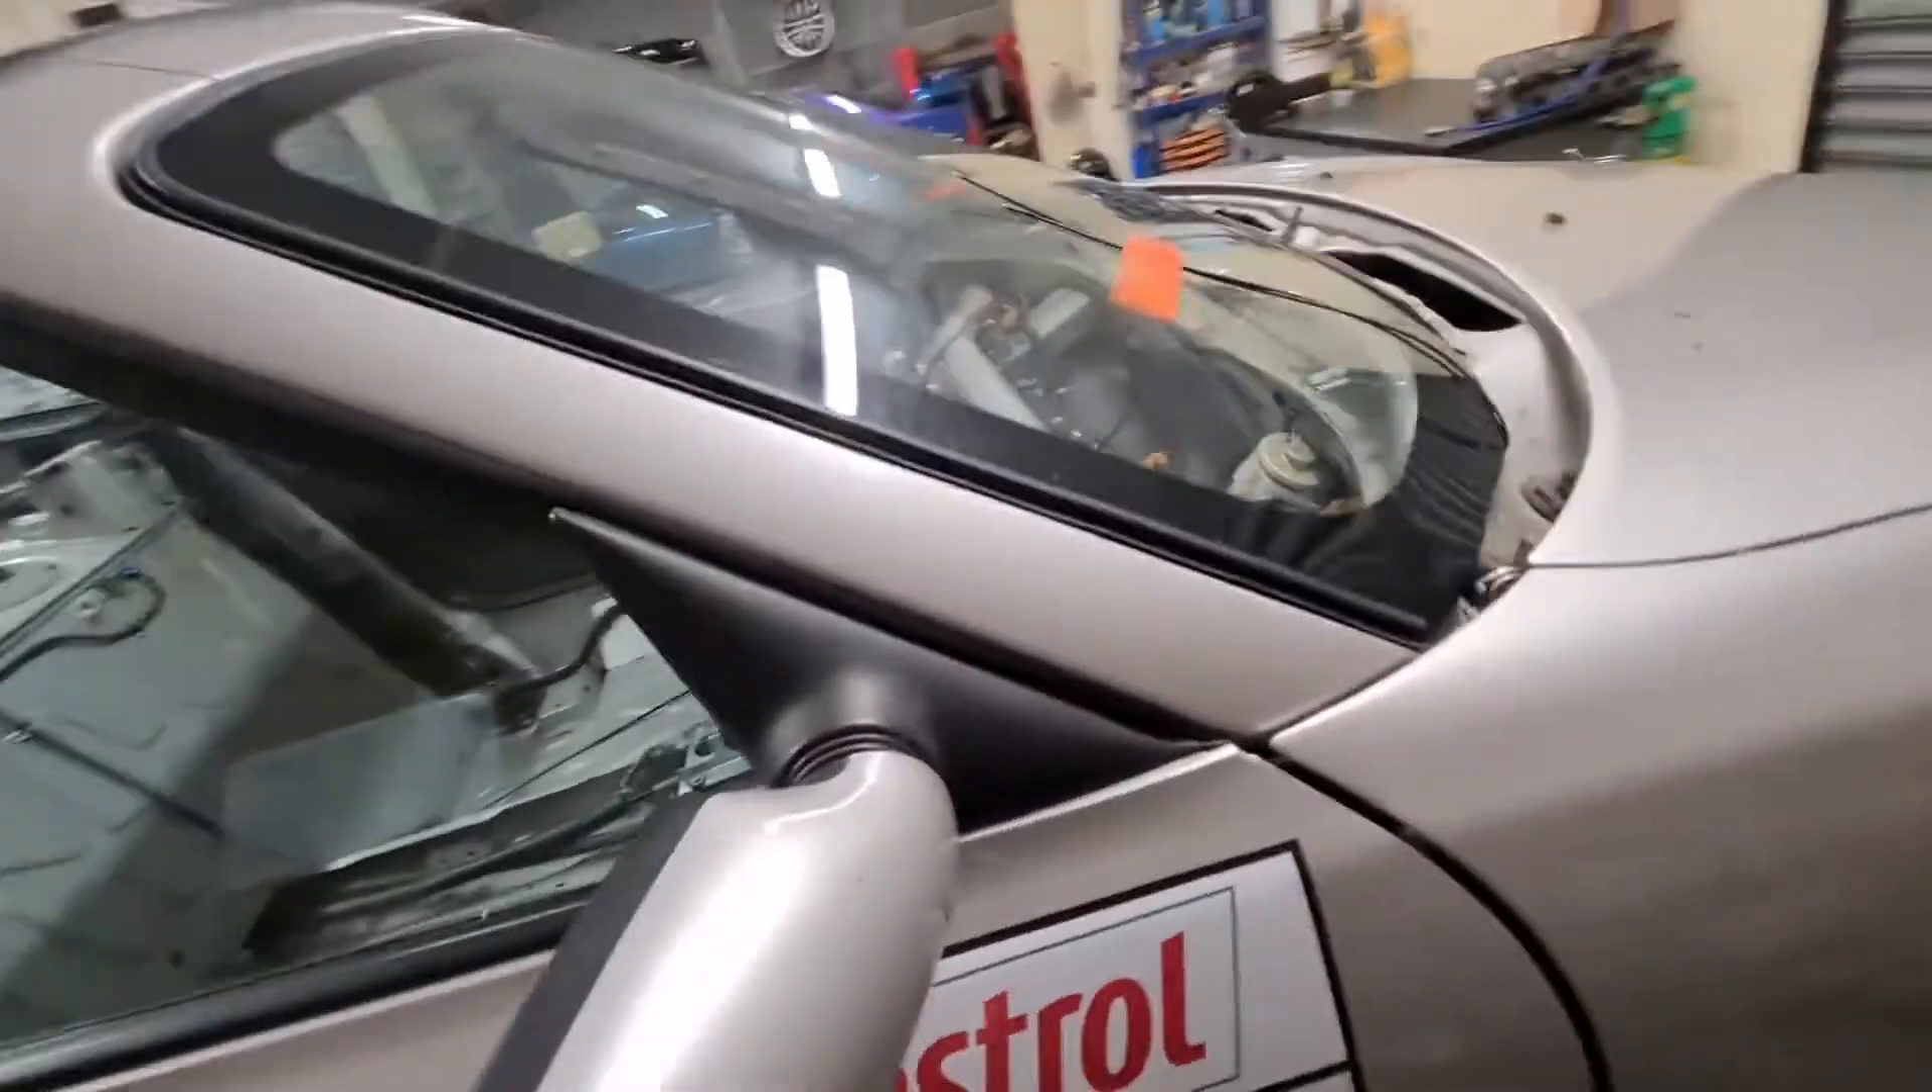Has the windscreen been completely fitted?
Yes.